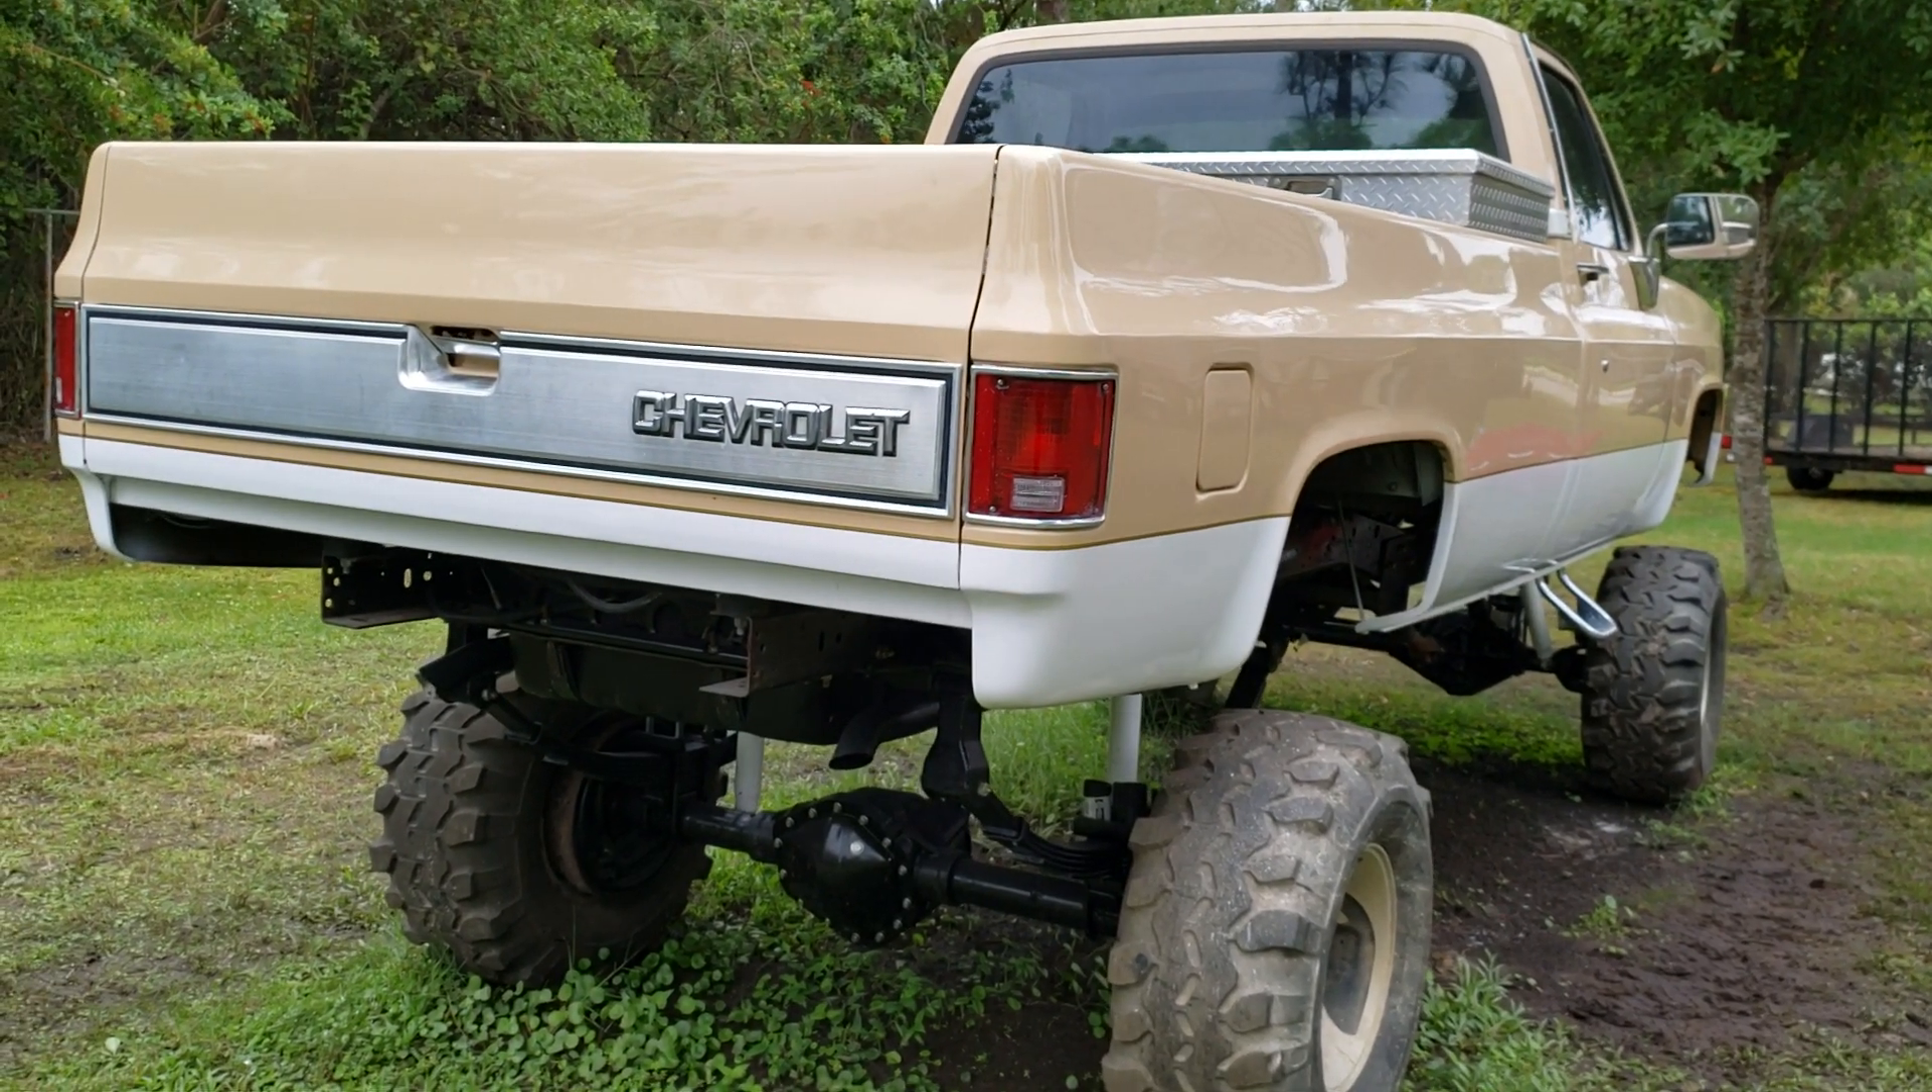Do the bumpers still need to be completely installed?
Yes.